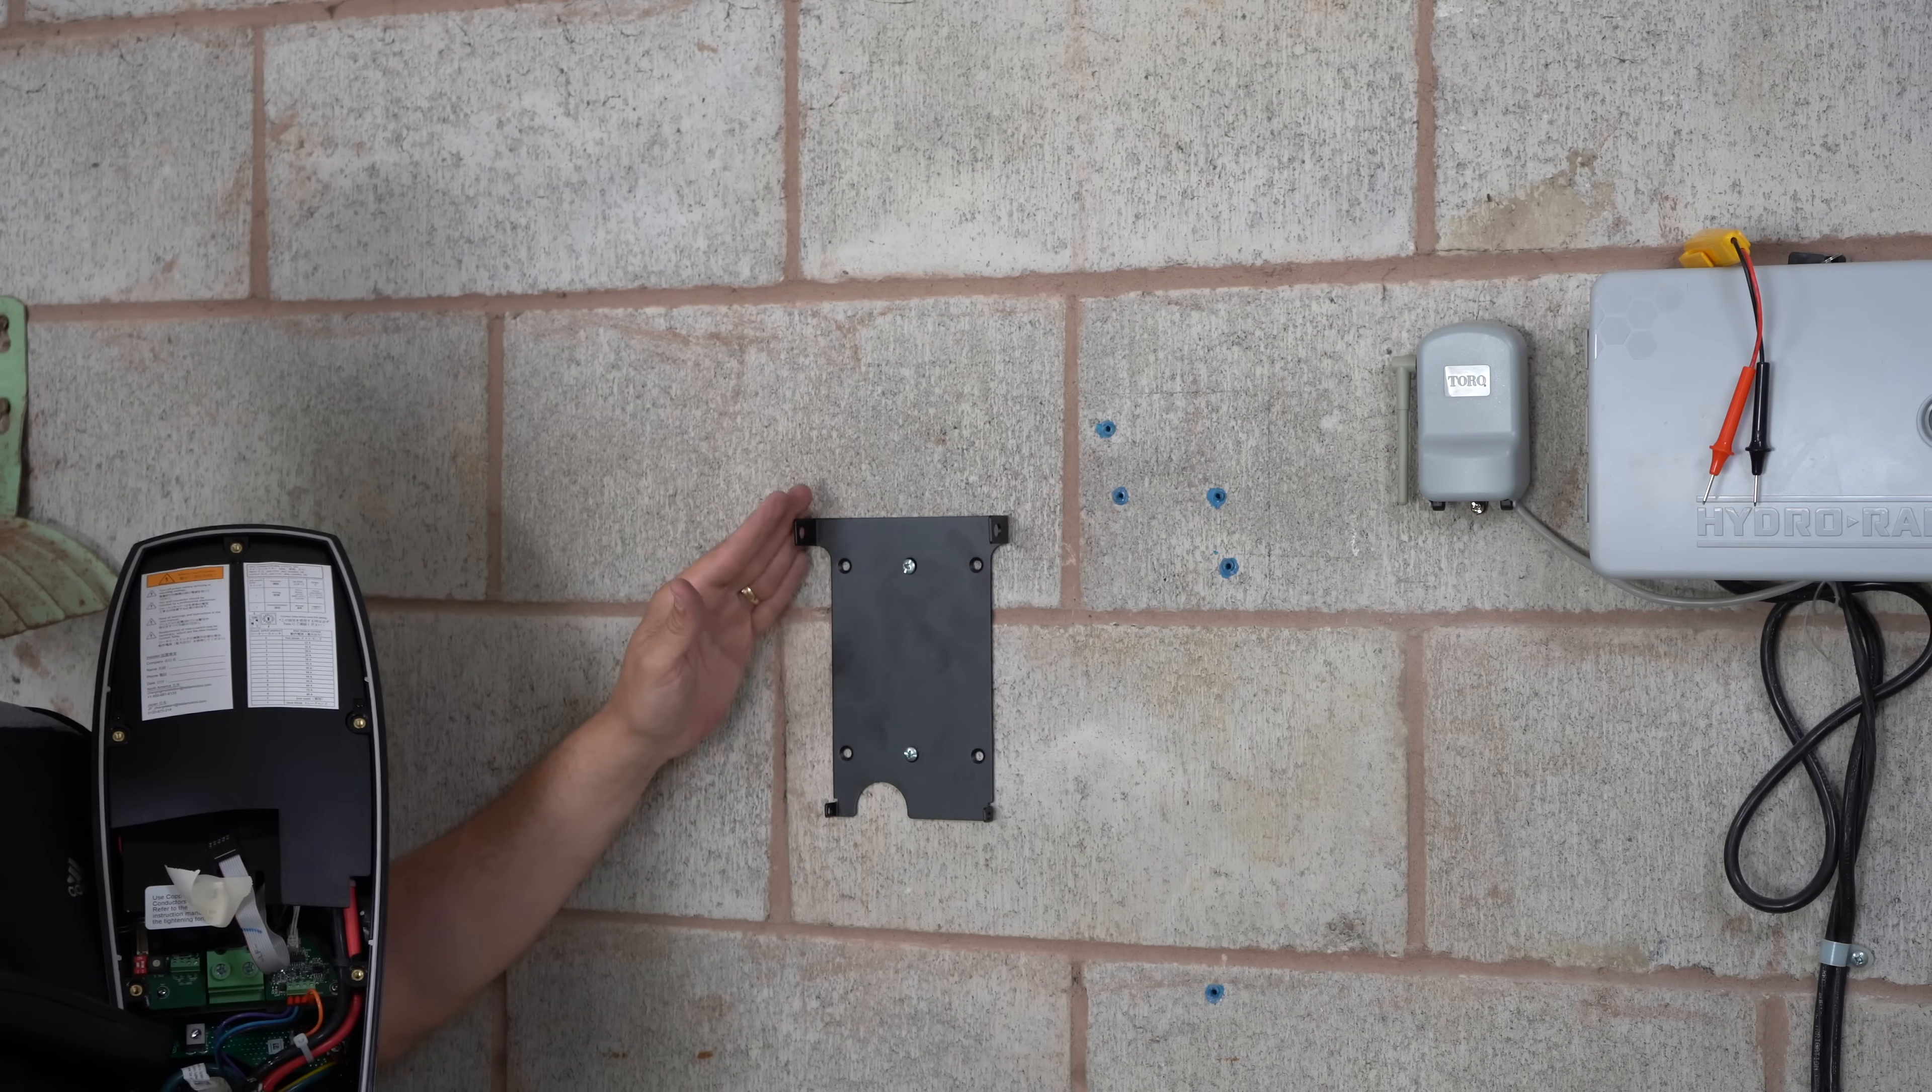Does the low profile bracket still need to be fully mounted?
No.